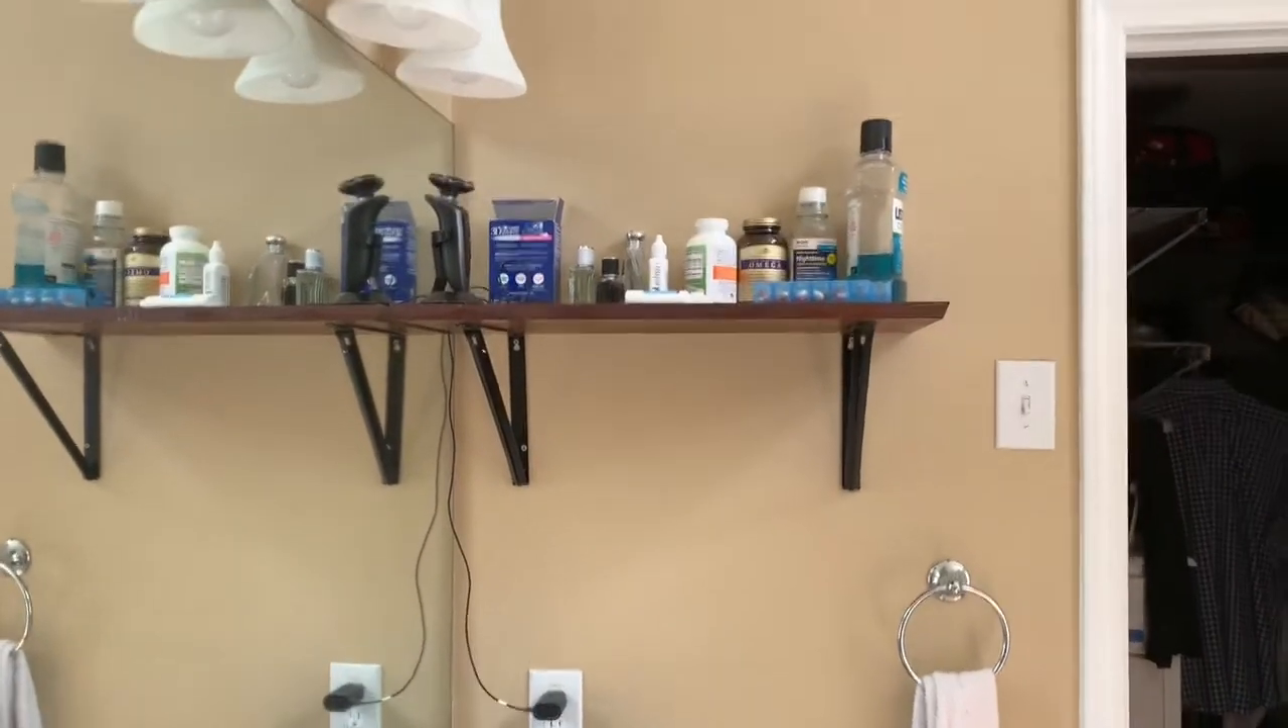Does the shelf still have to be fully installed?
No.